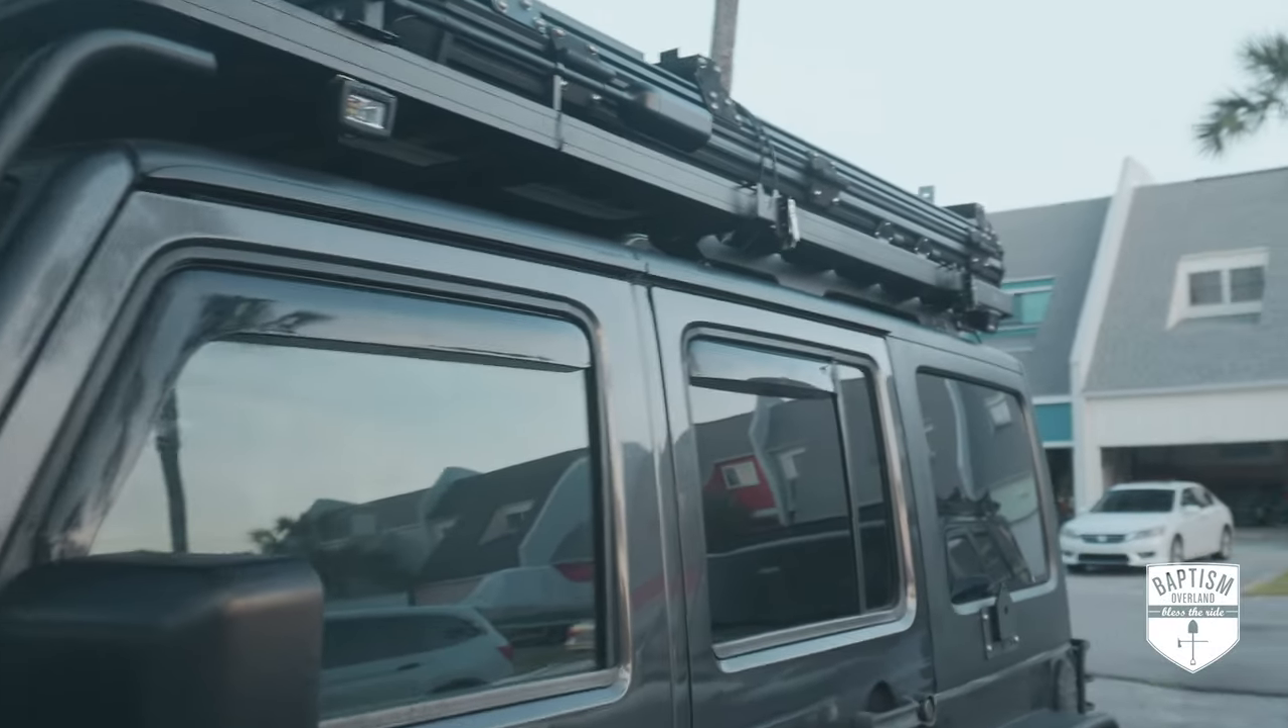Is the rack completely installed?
Yes.